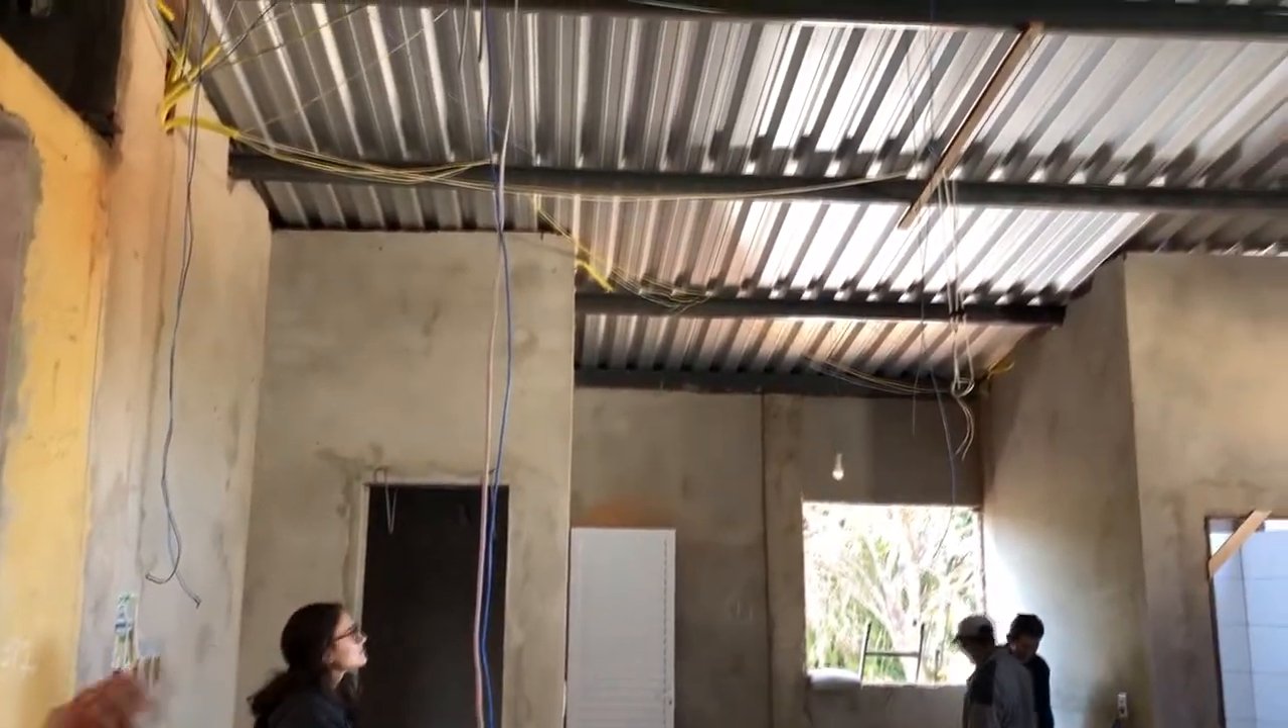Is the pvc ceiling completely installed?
No.